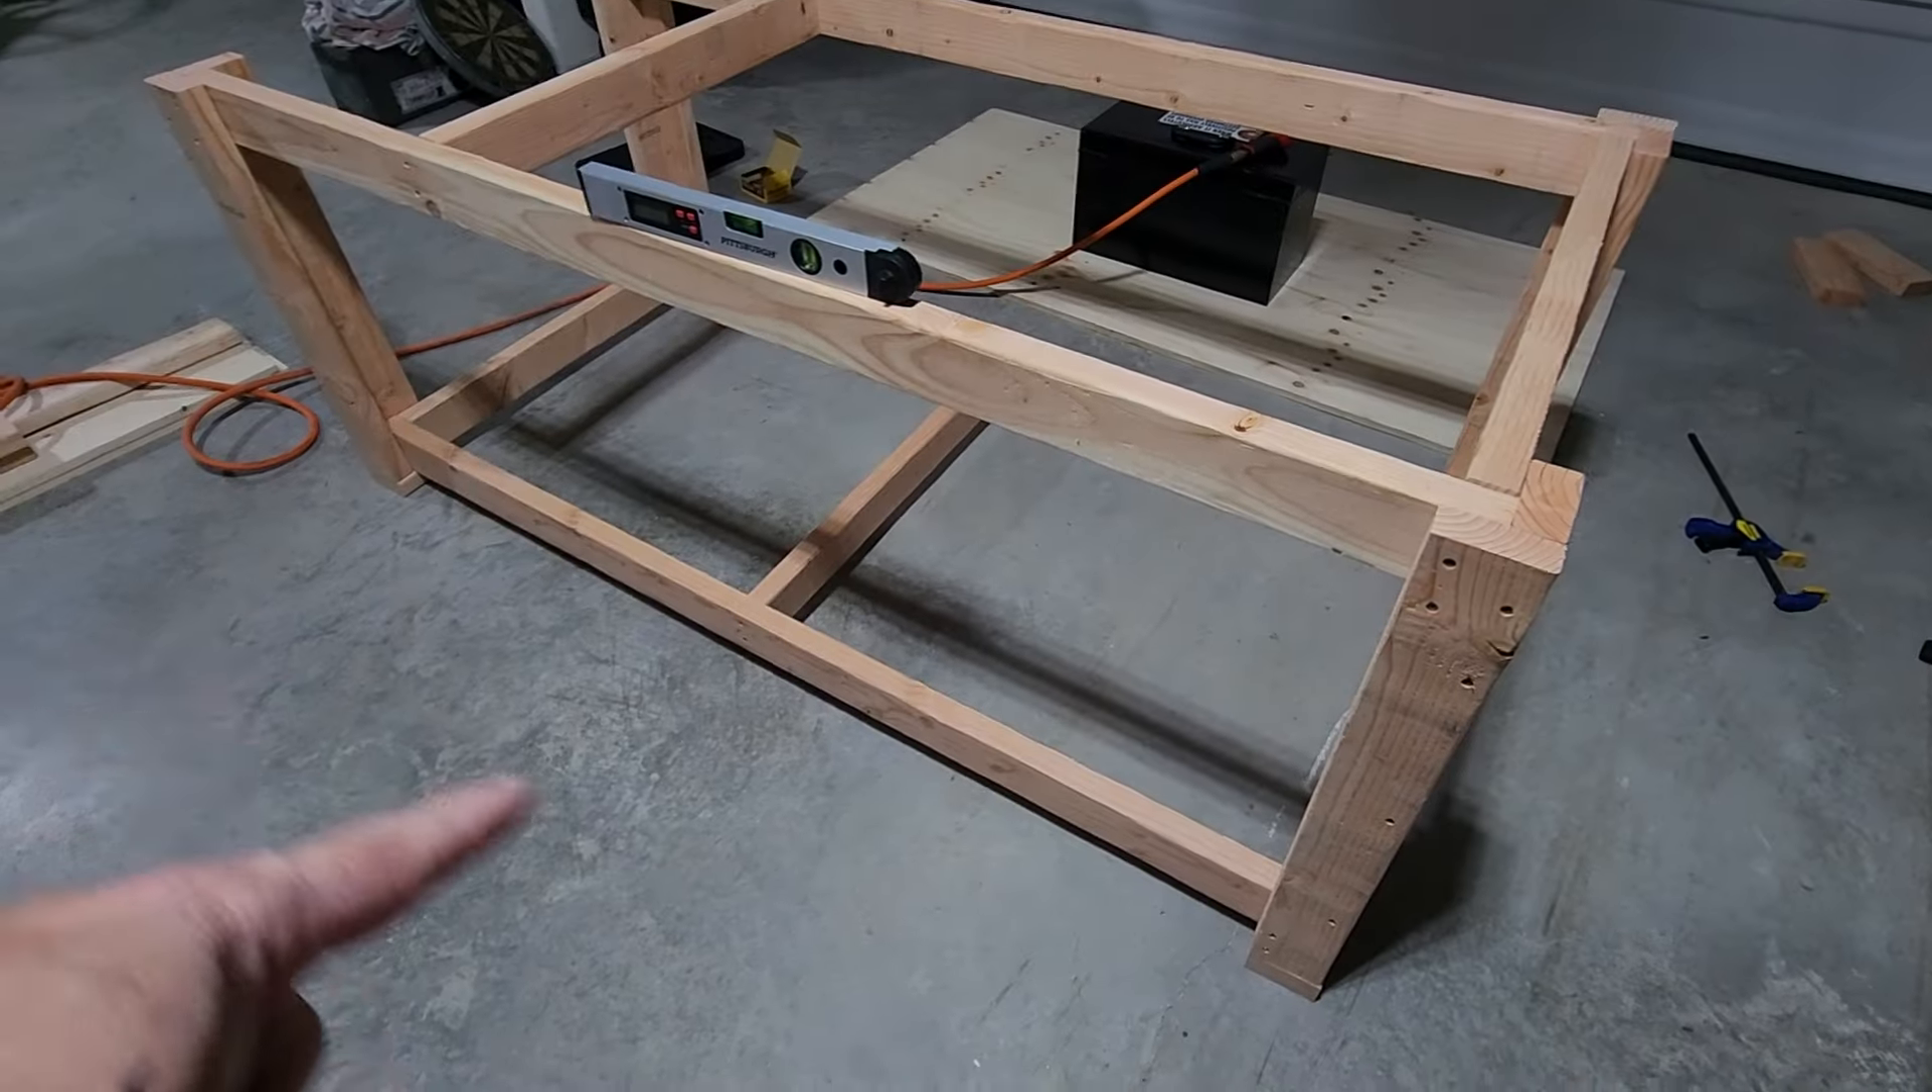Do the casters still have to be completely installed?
Yes.